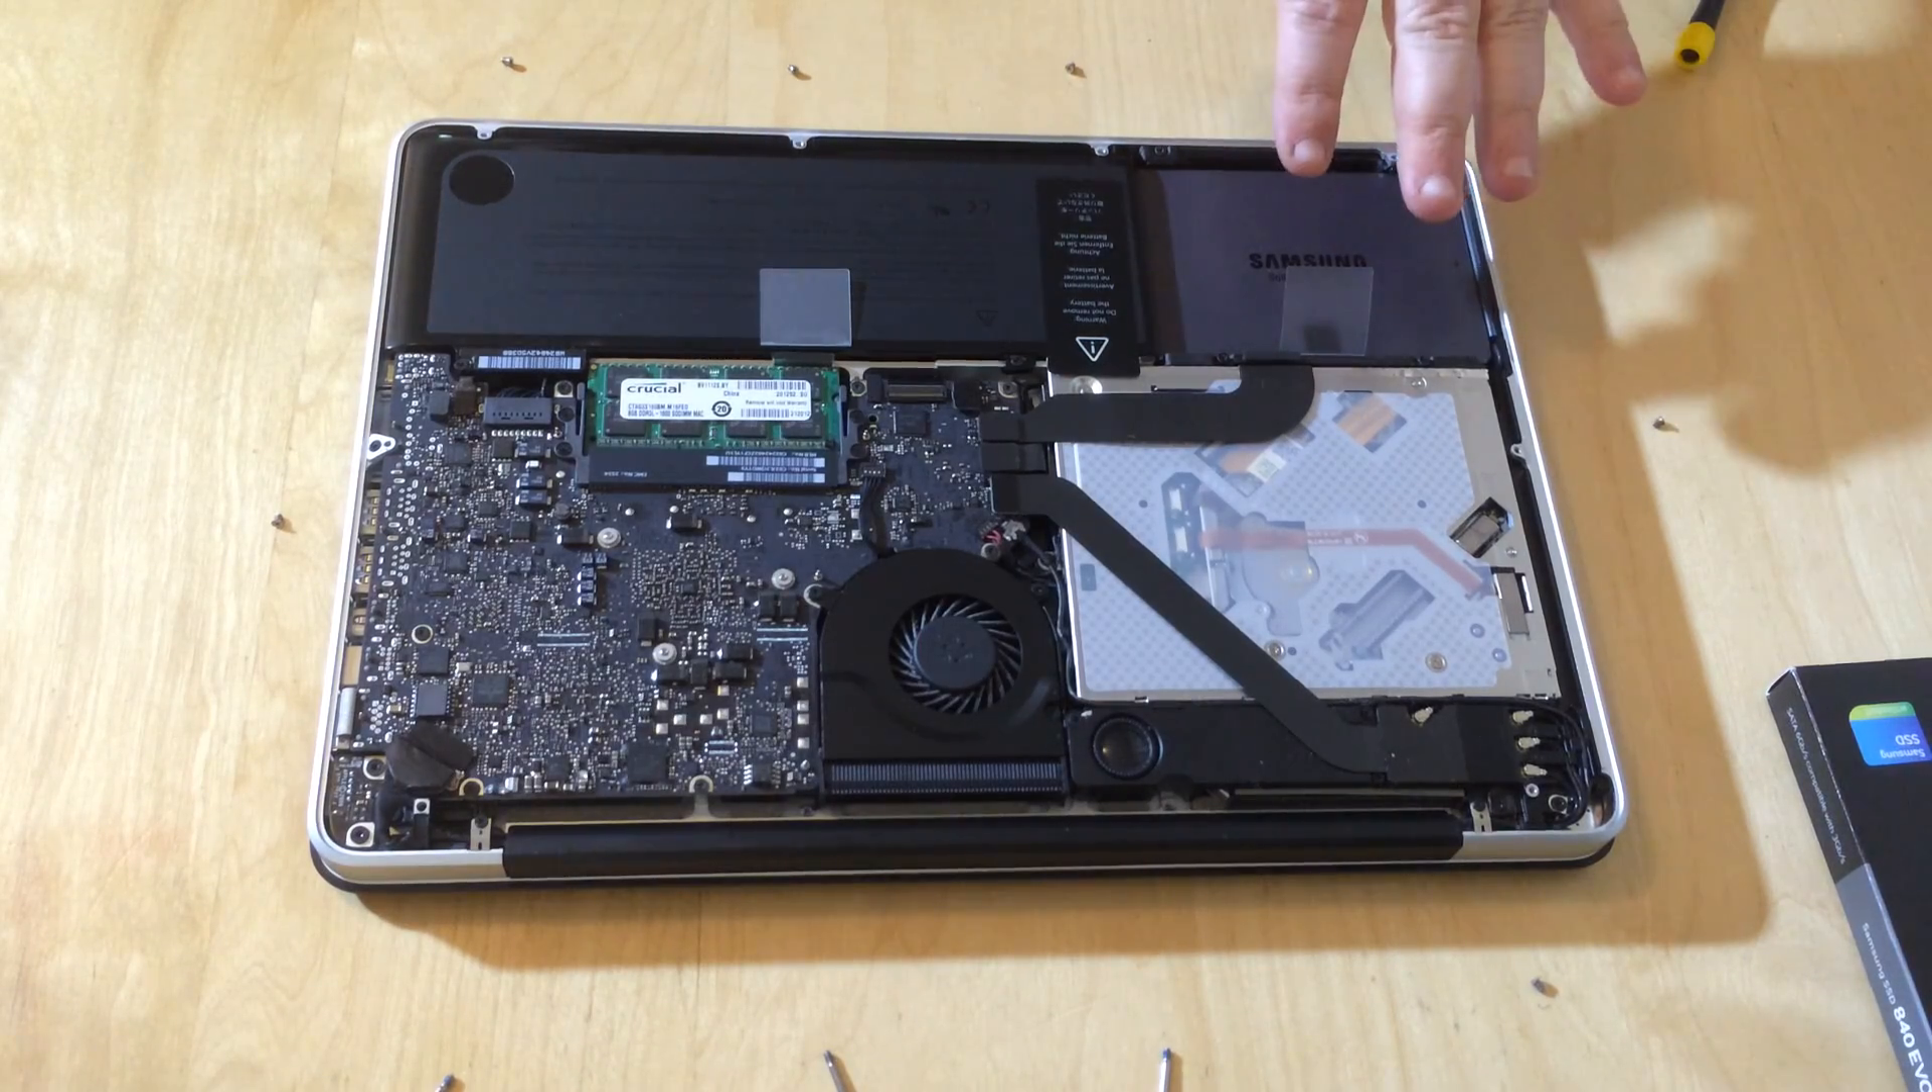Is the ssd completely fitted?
Yes.